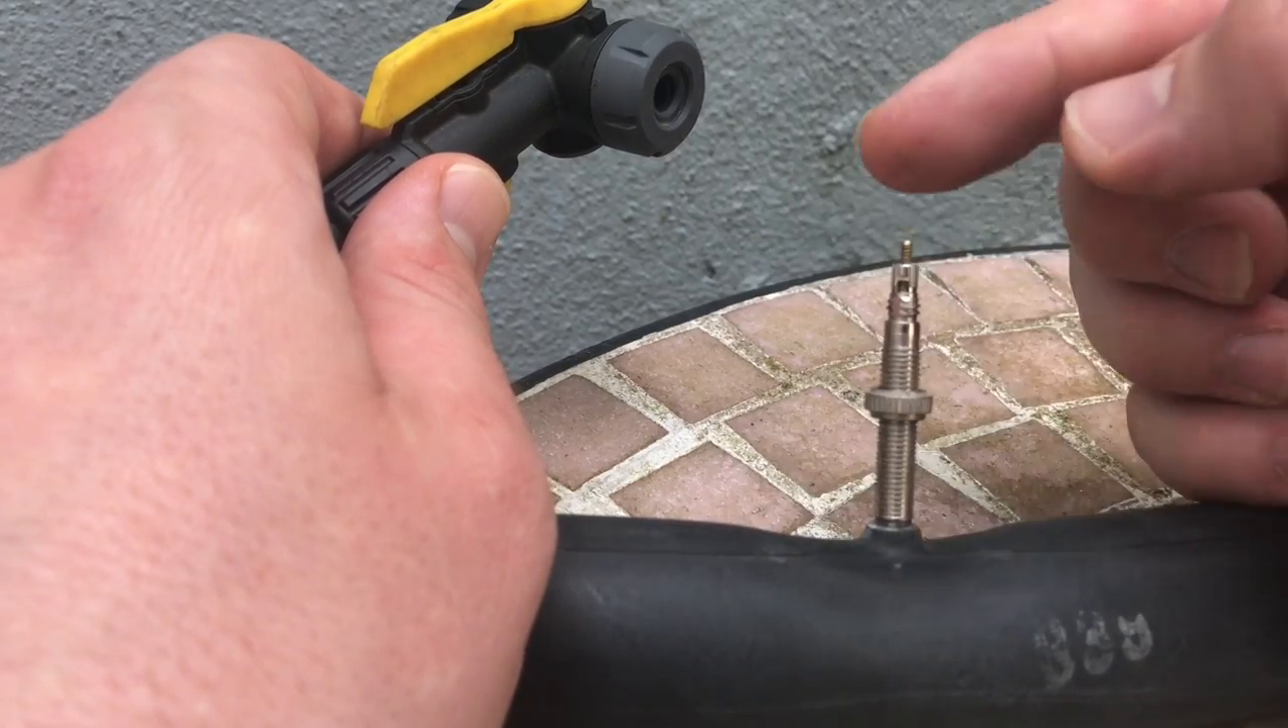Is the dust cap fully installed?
No.